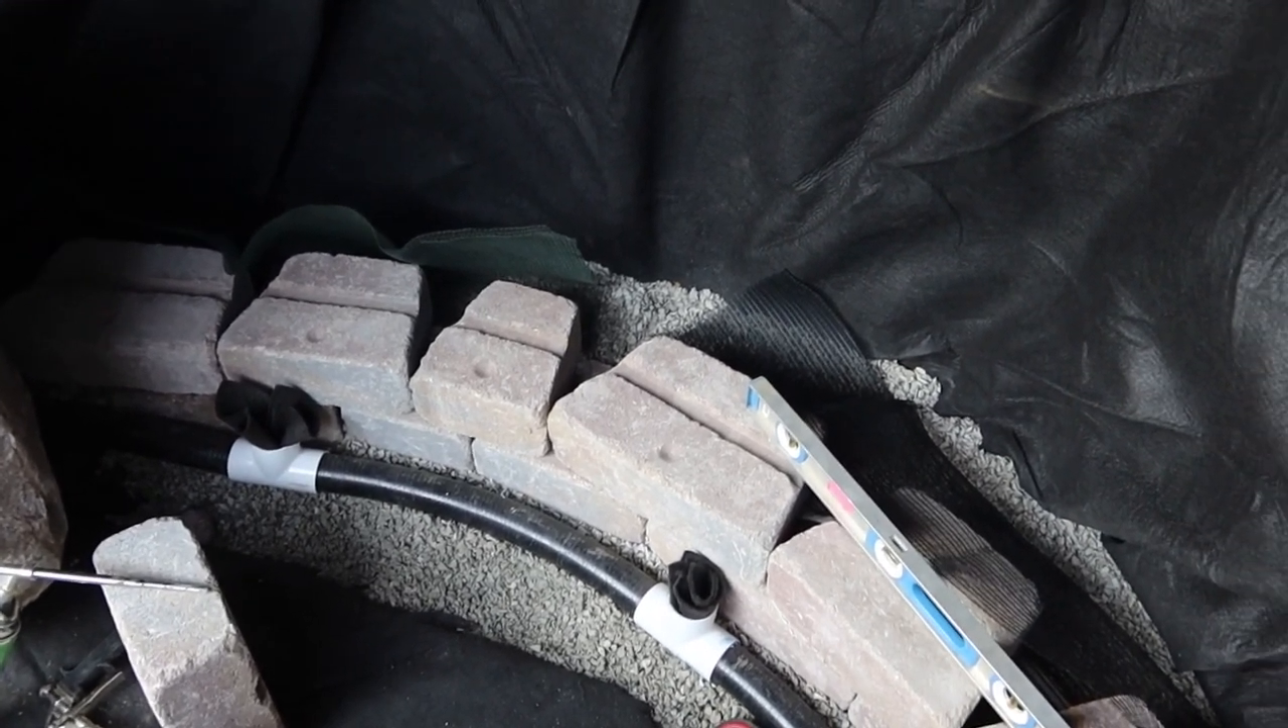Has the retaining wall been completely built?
No.